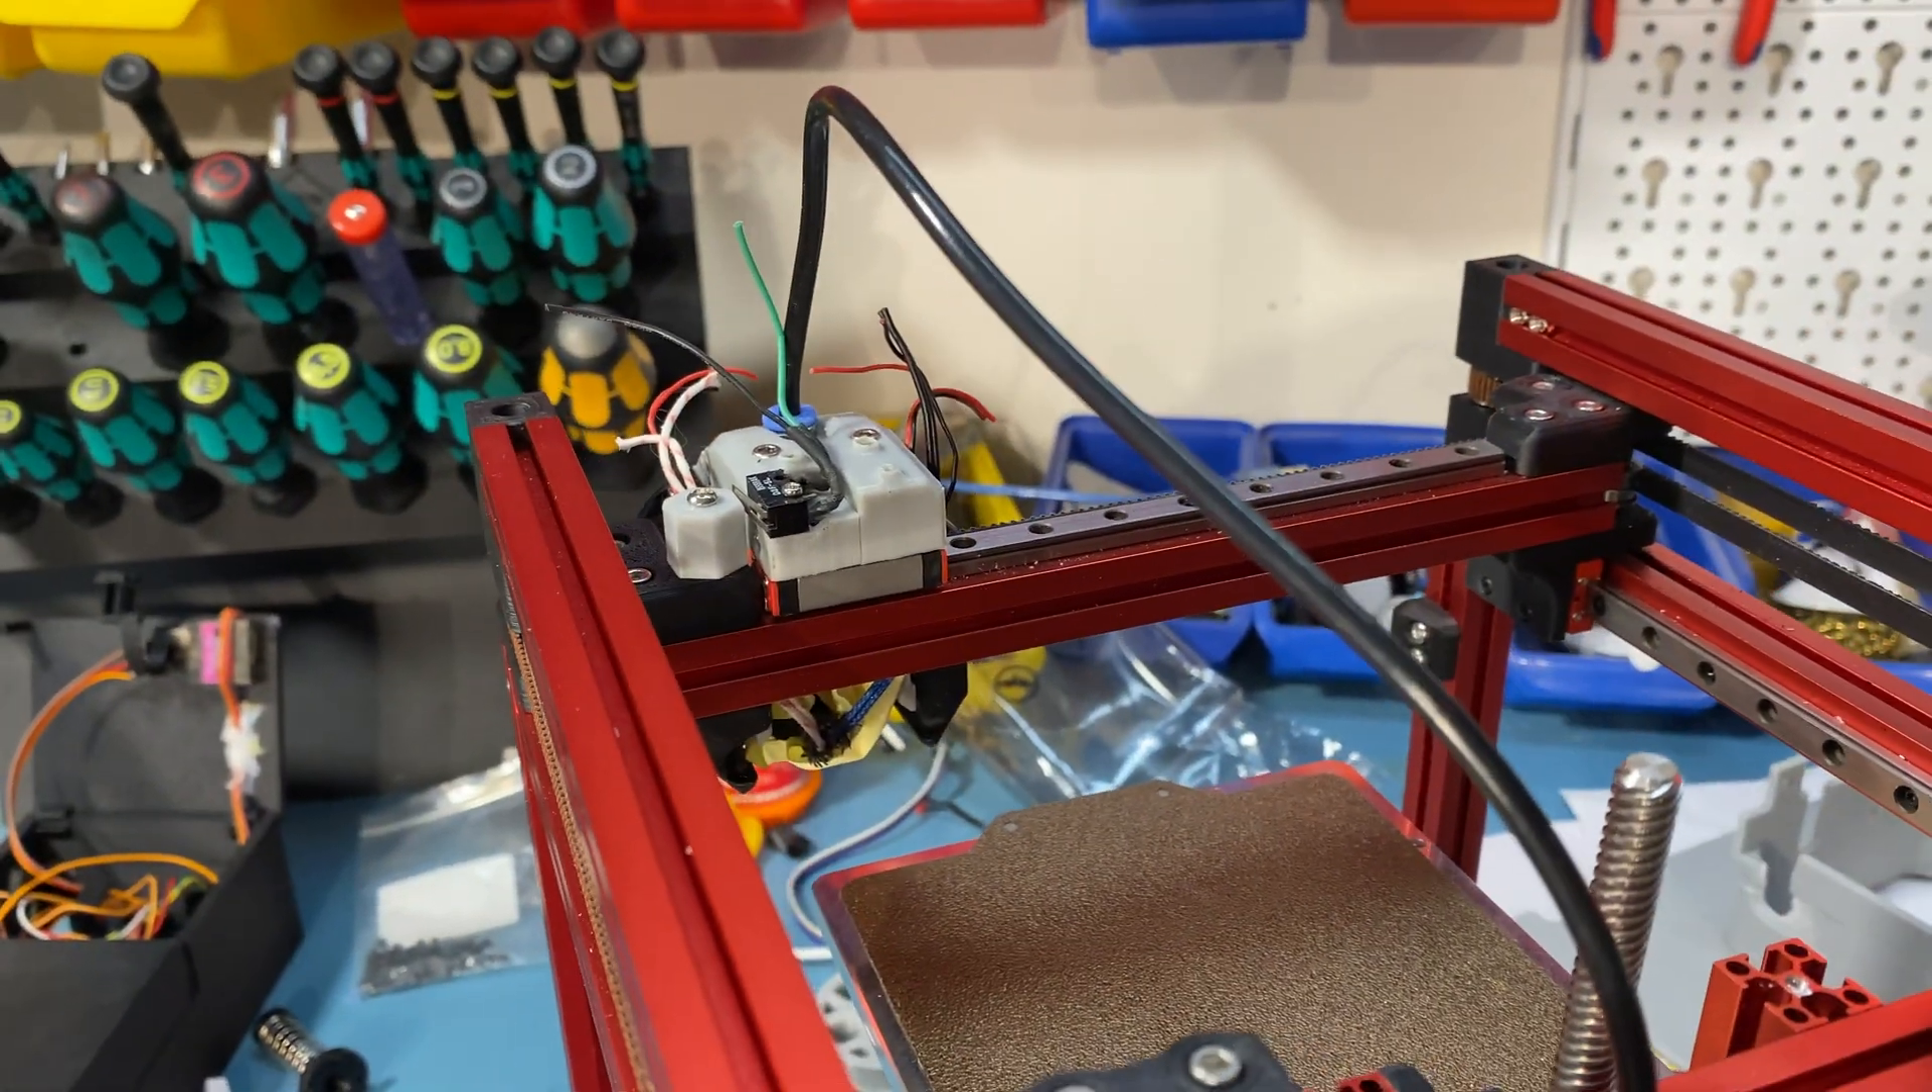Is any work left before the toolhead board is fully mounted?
Yes.